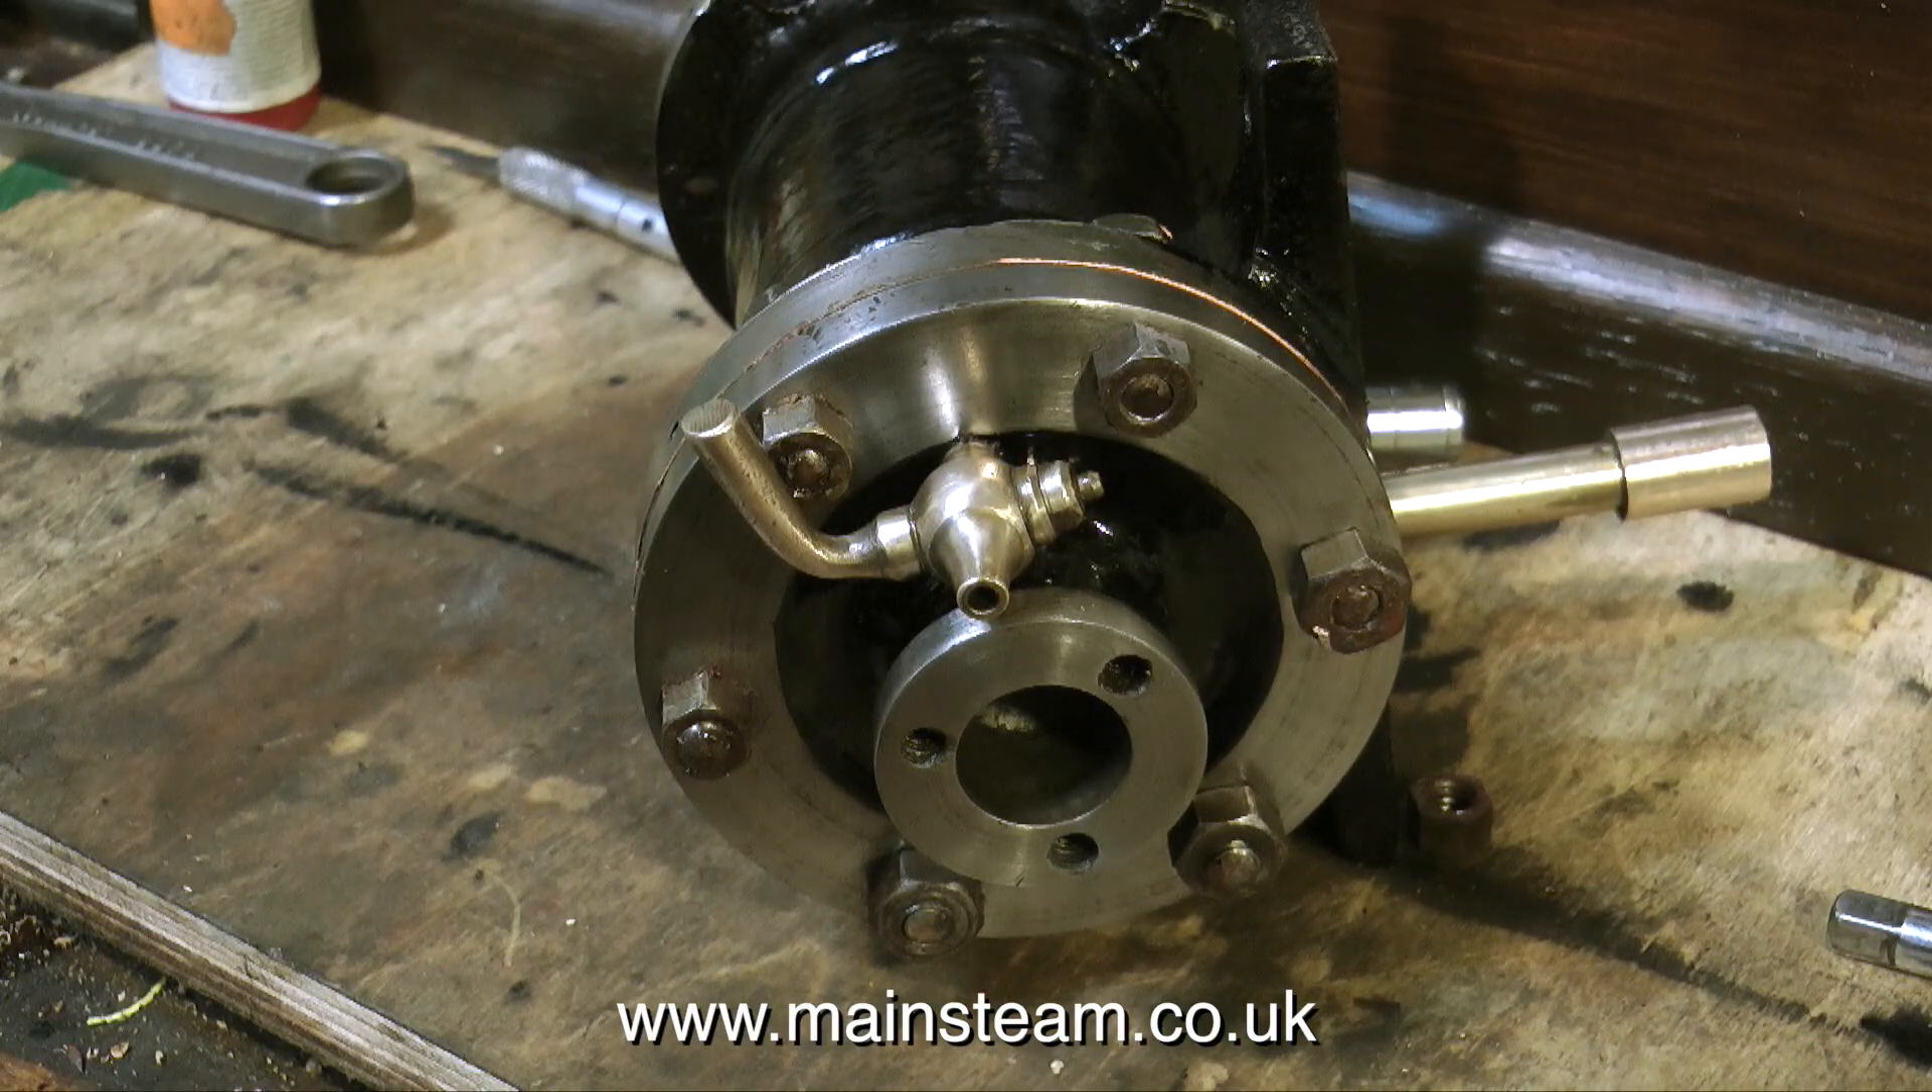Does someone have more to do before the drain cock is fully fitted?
No.